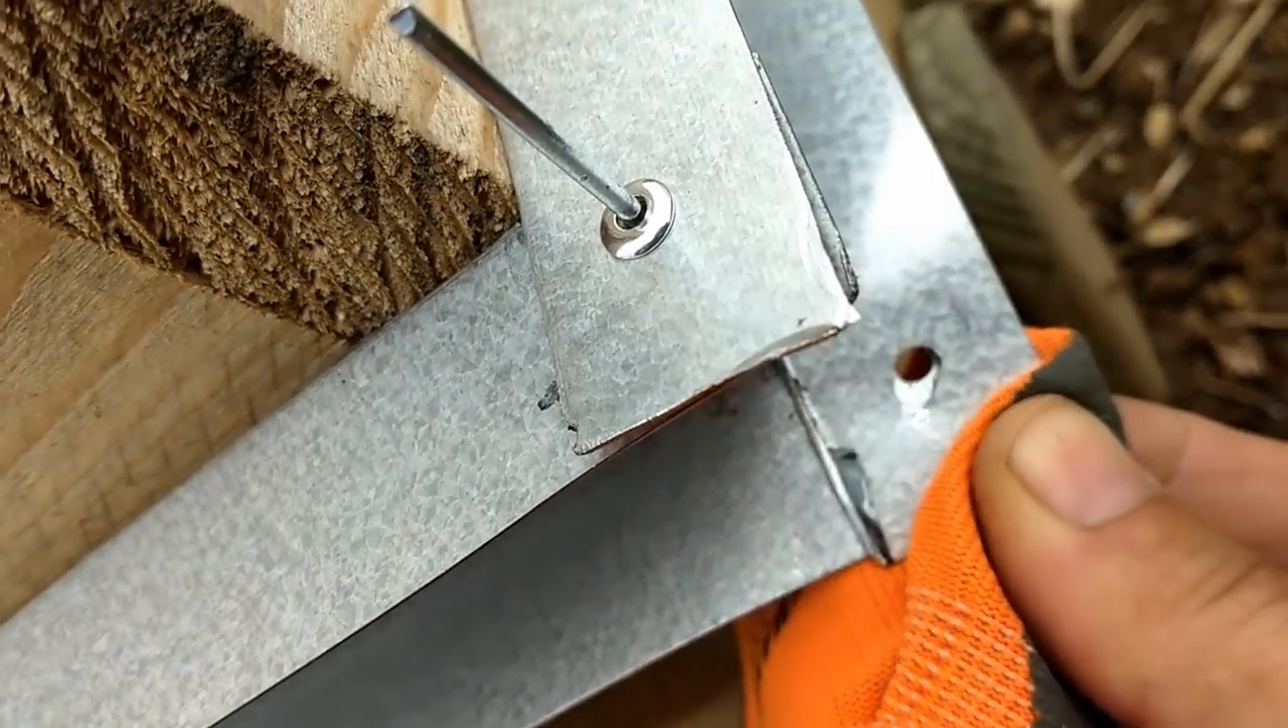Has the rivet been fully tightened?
No.